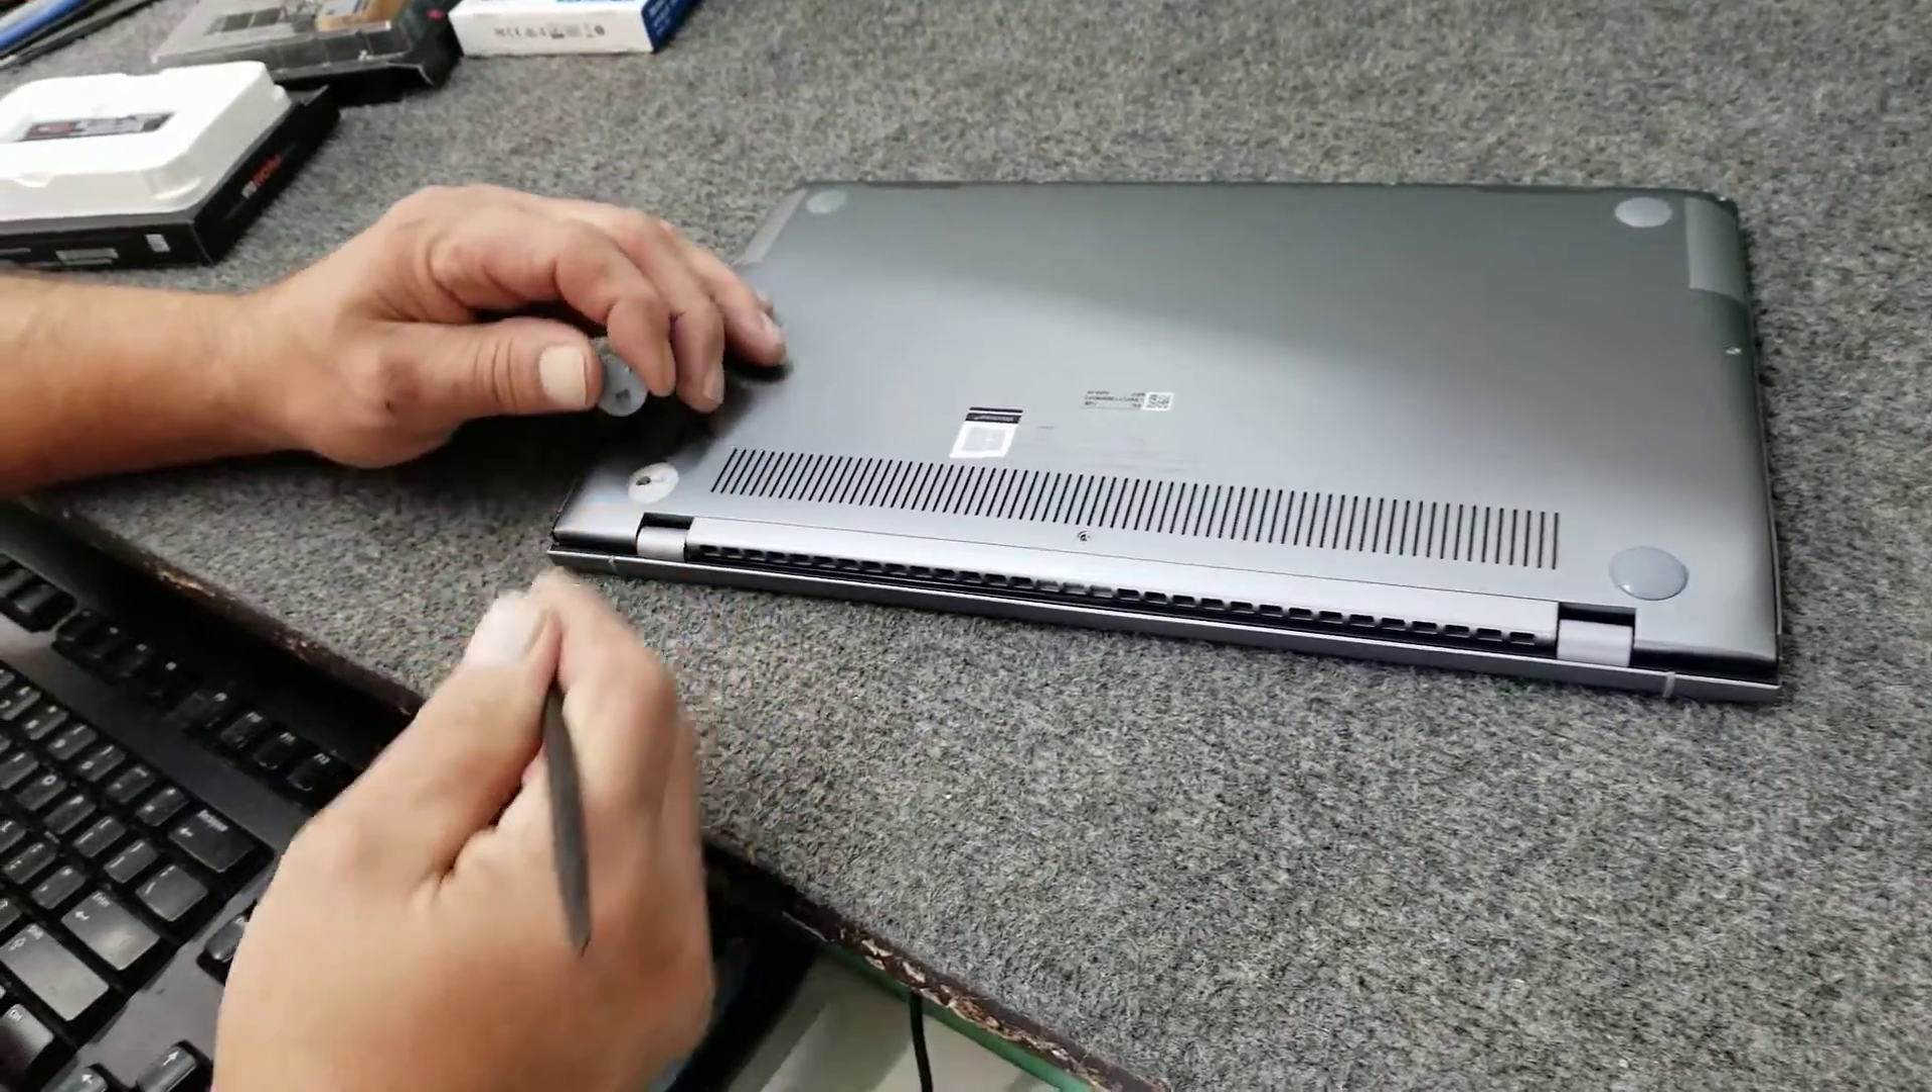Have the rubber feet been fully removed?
No.